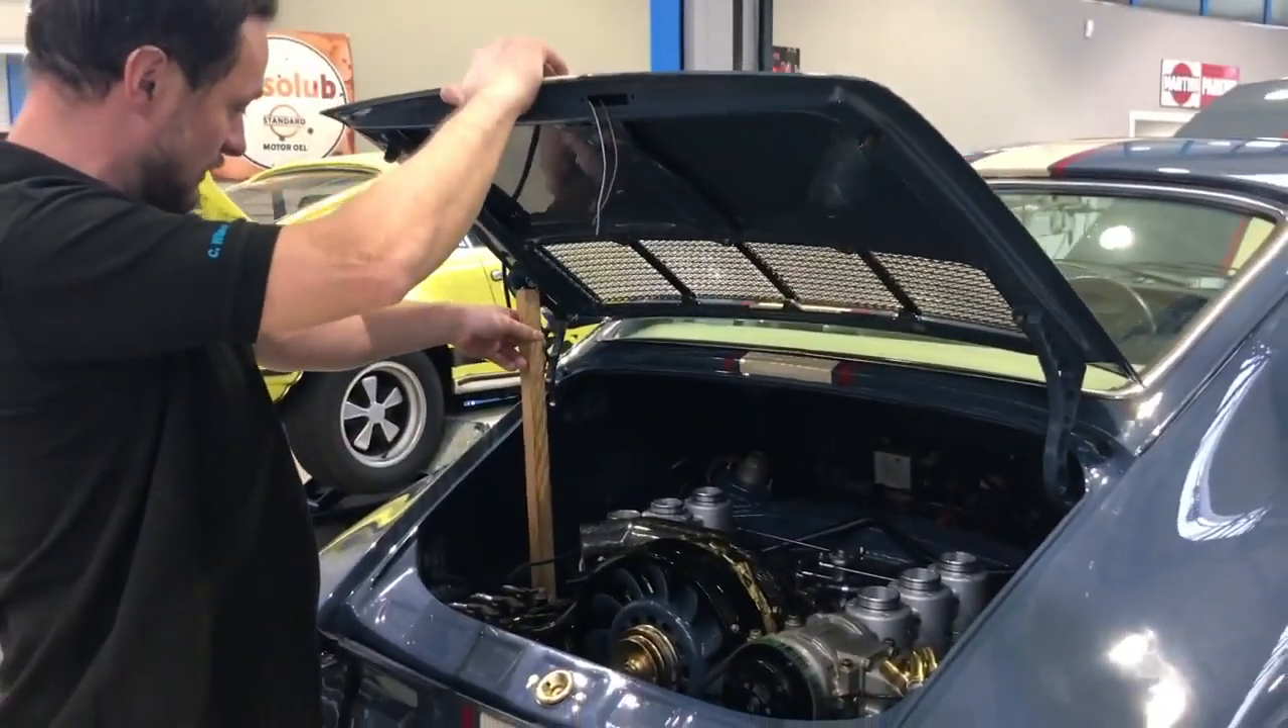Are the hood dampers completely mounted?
No.